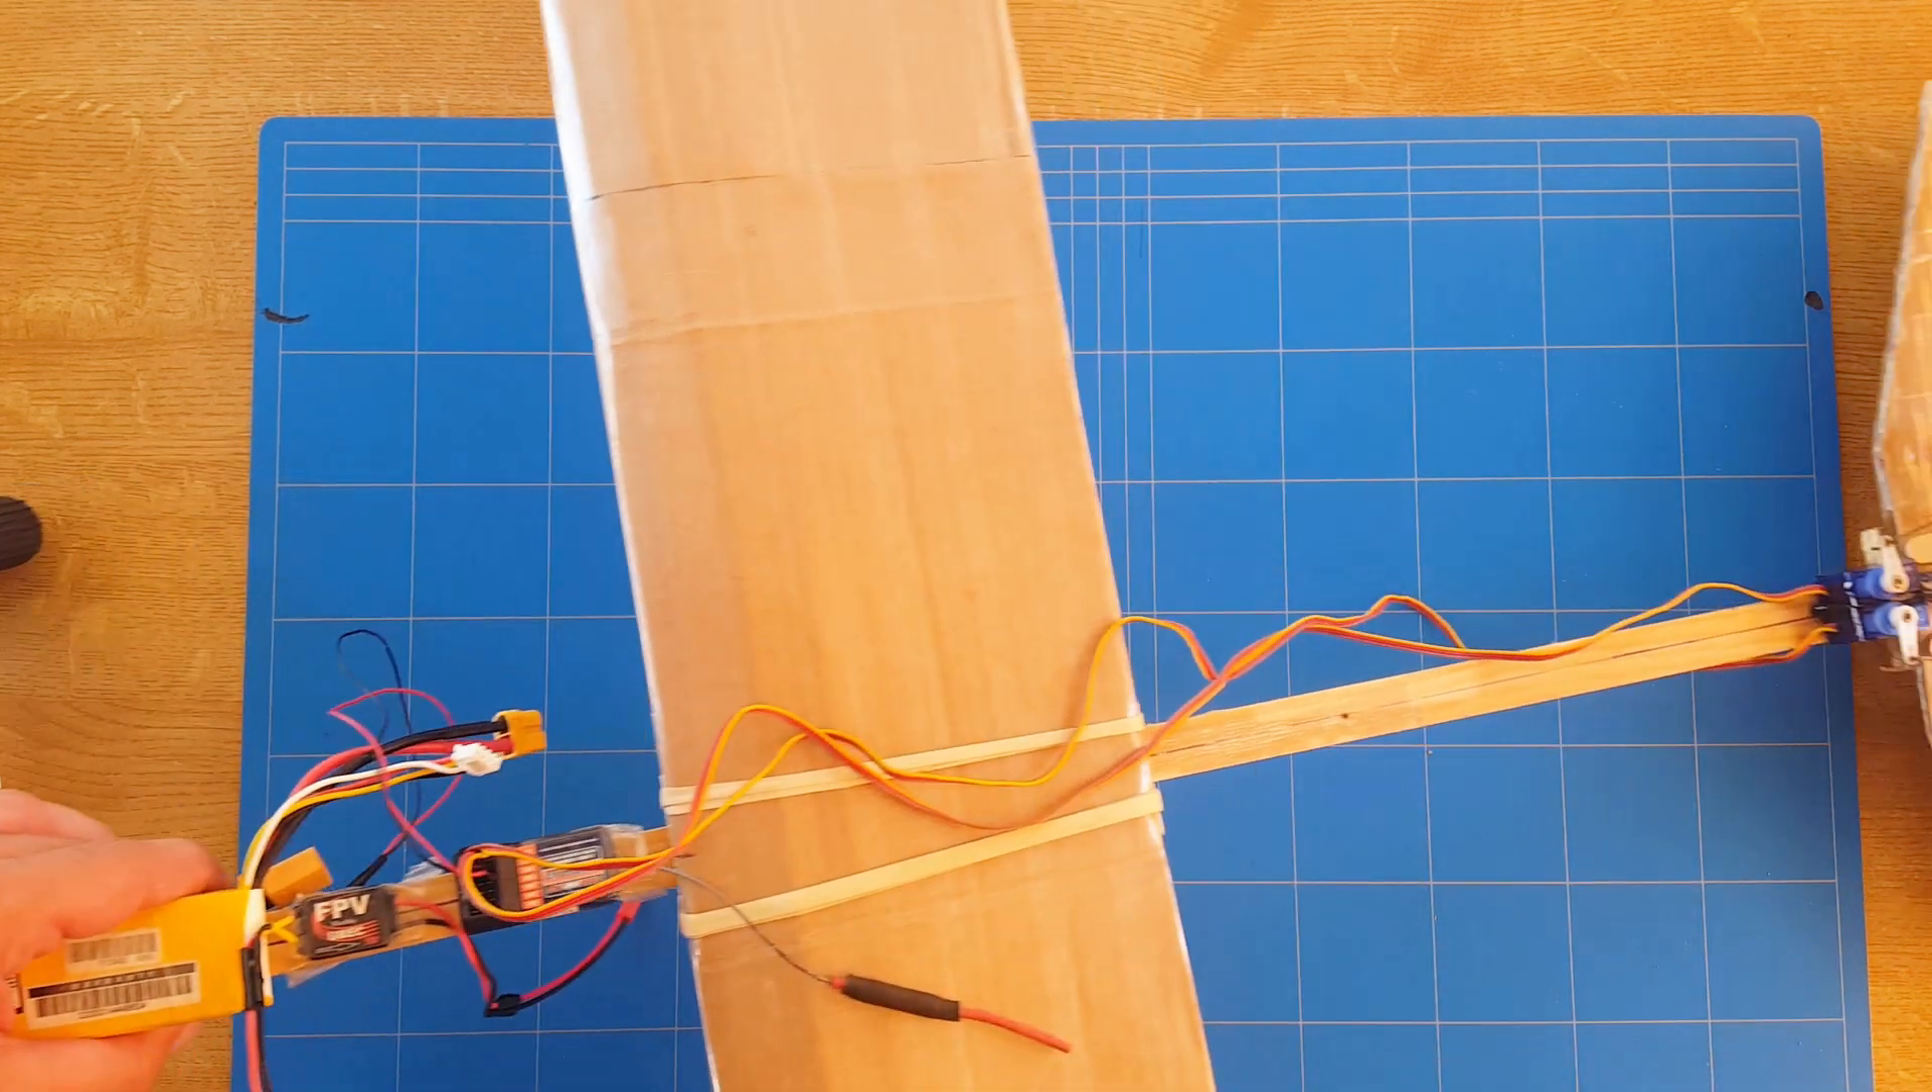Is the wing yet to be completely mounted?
No.